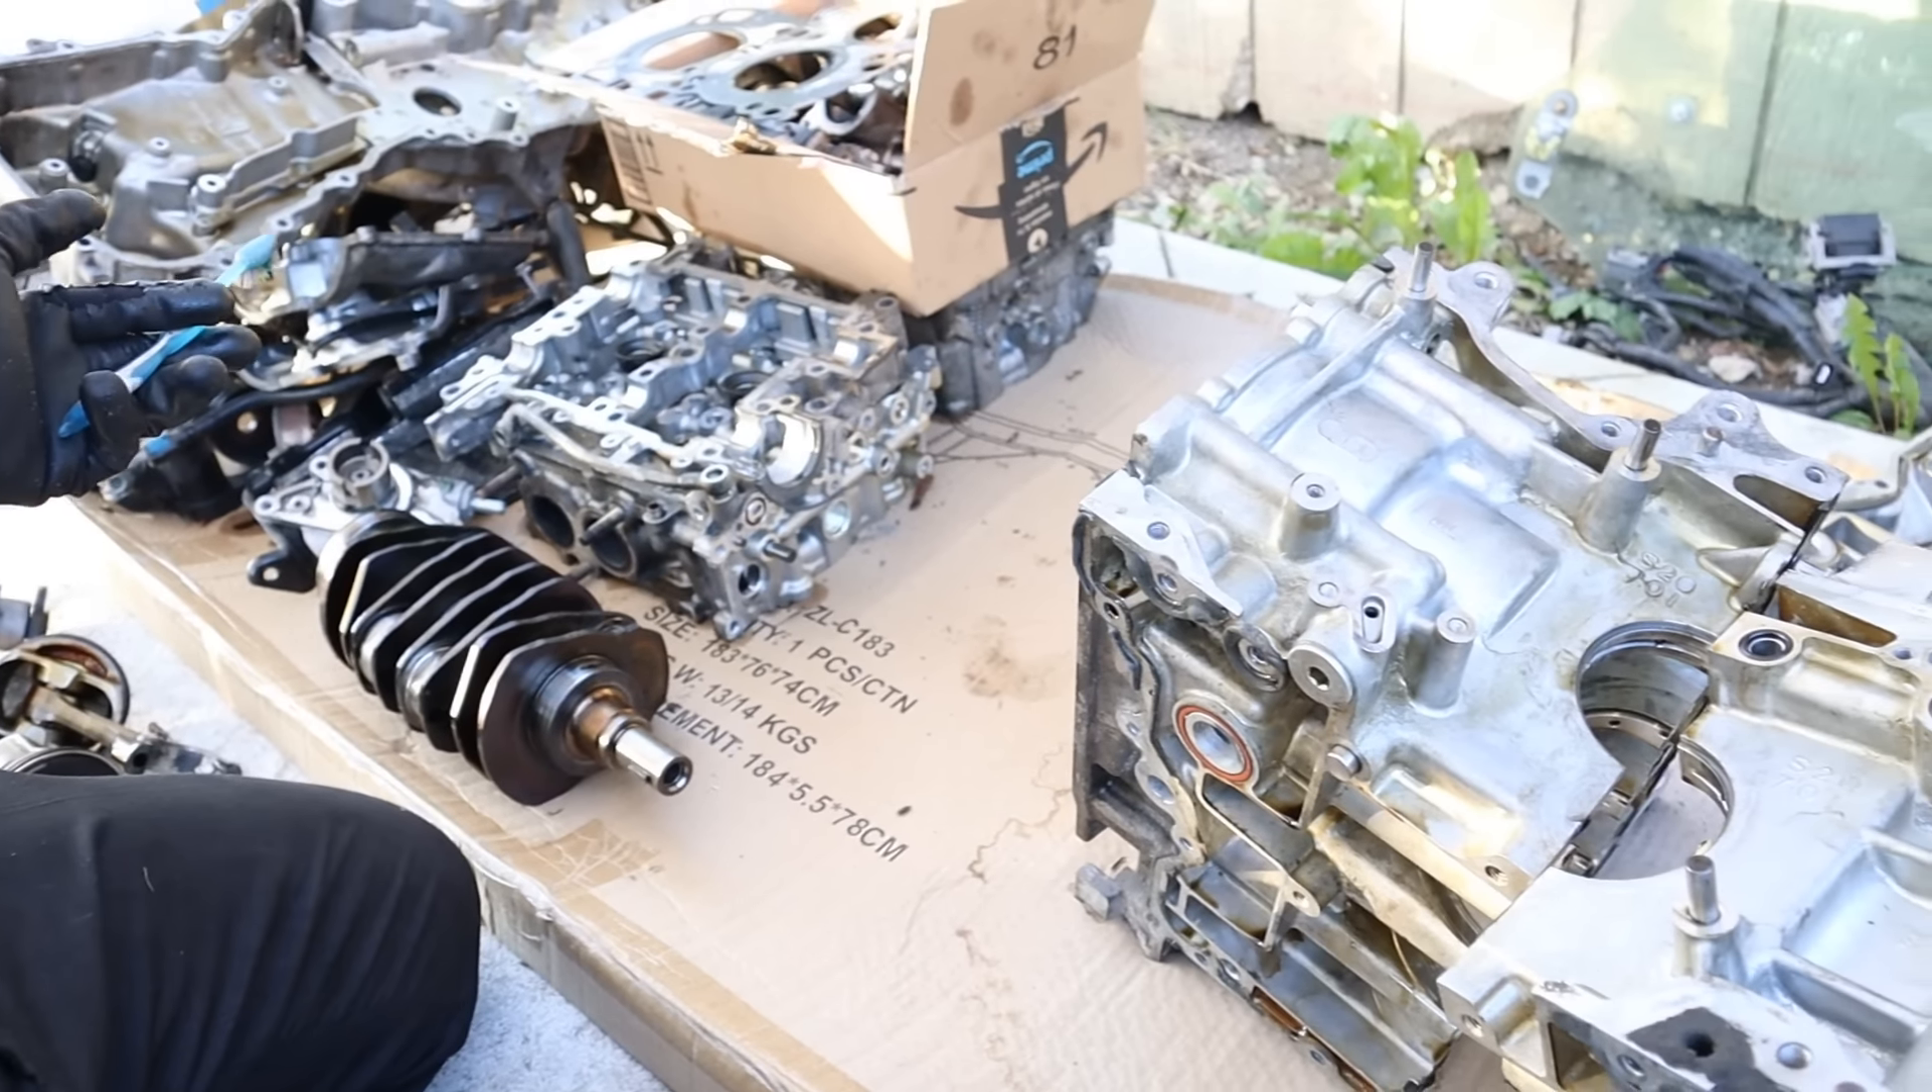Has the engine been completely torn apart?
Yes.